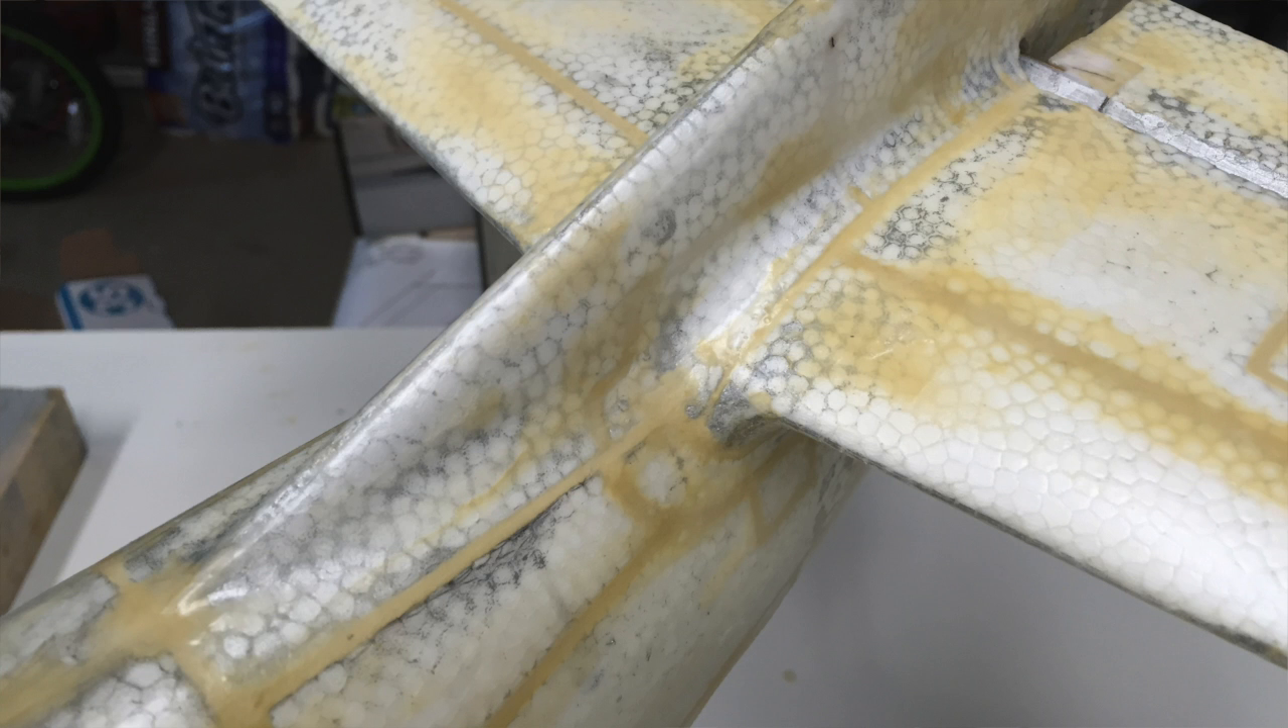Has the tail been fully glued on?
Yes.